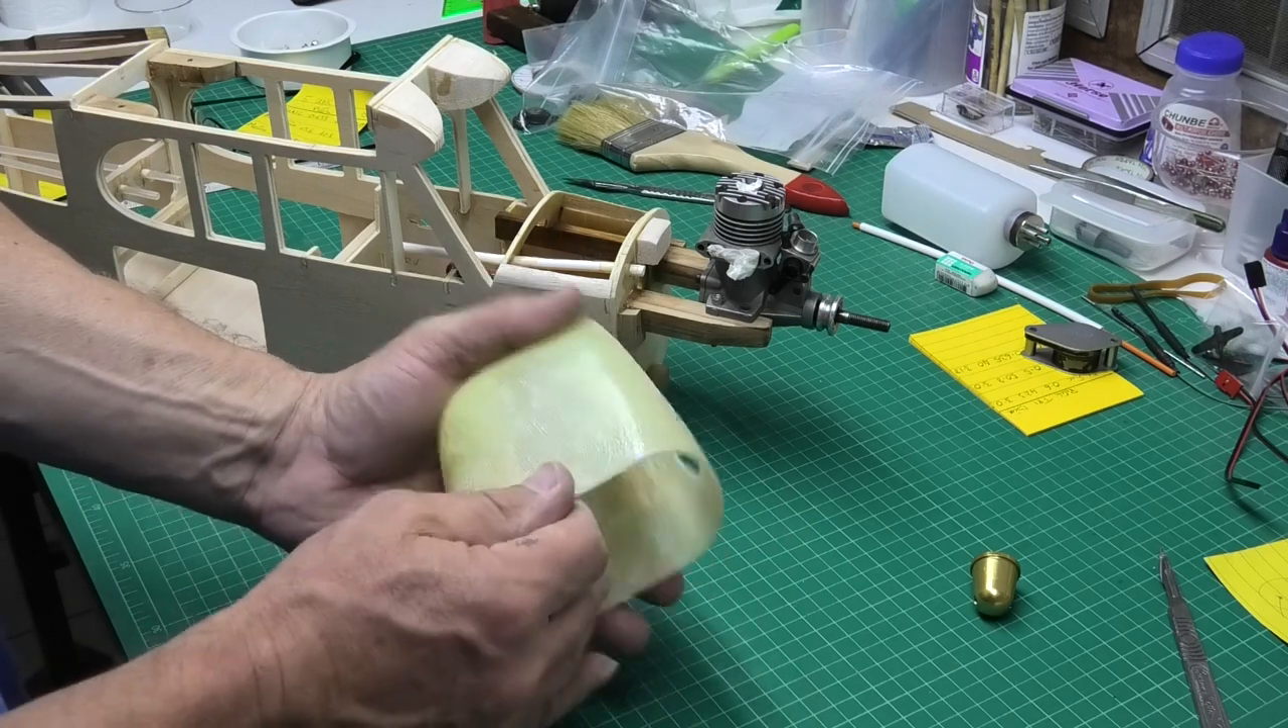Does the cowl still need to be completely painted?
Yes.